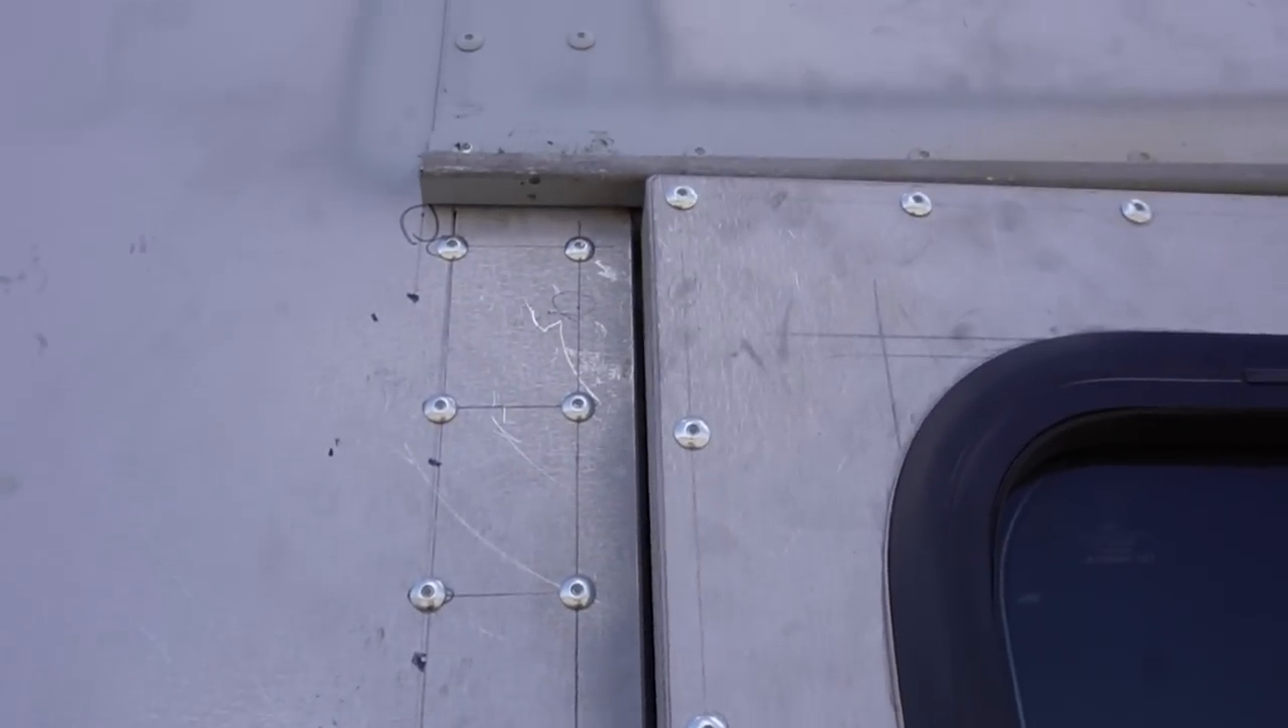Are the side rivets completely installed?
Yes.